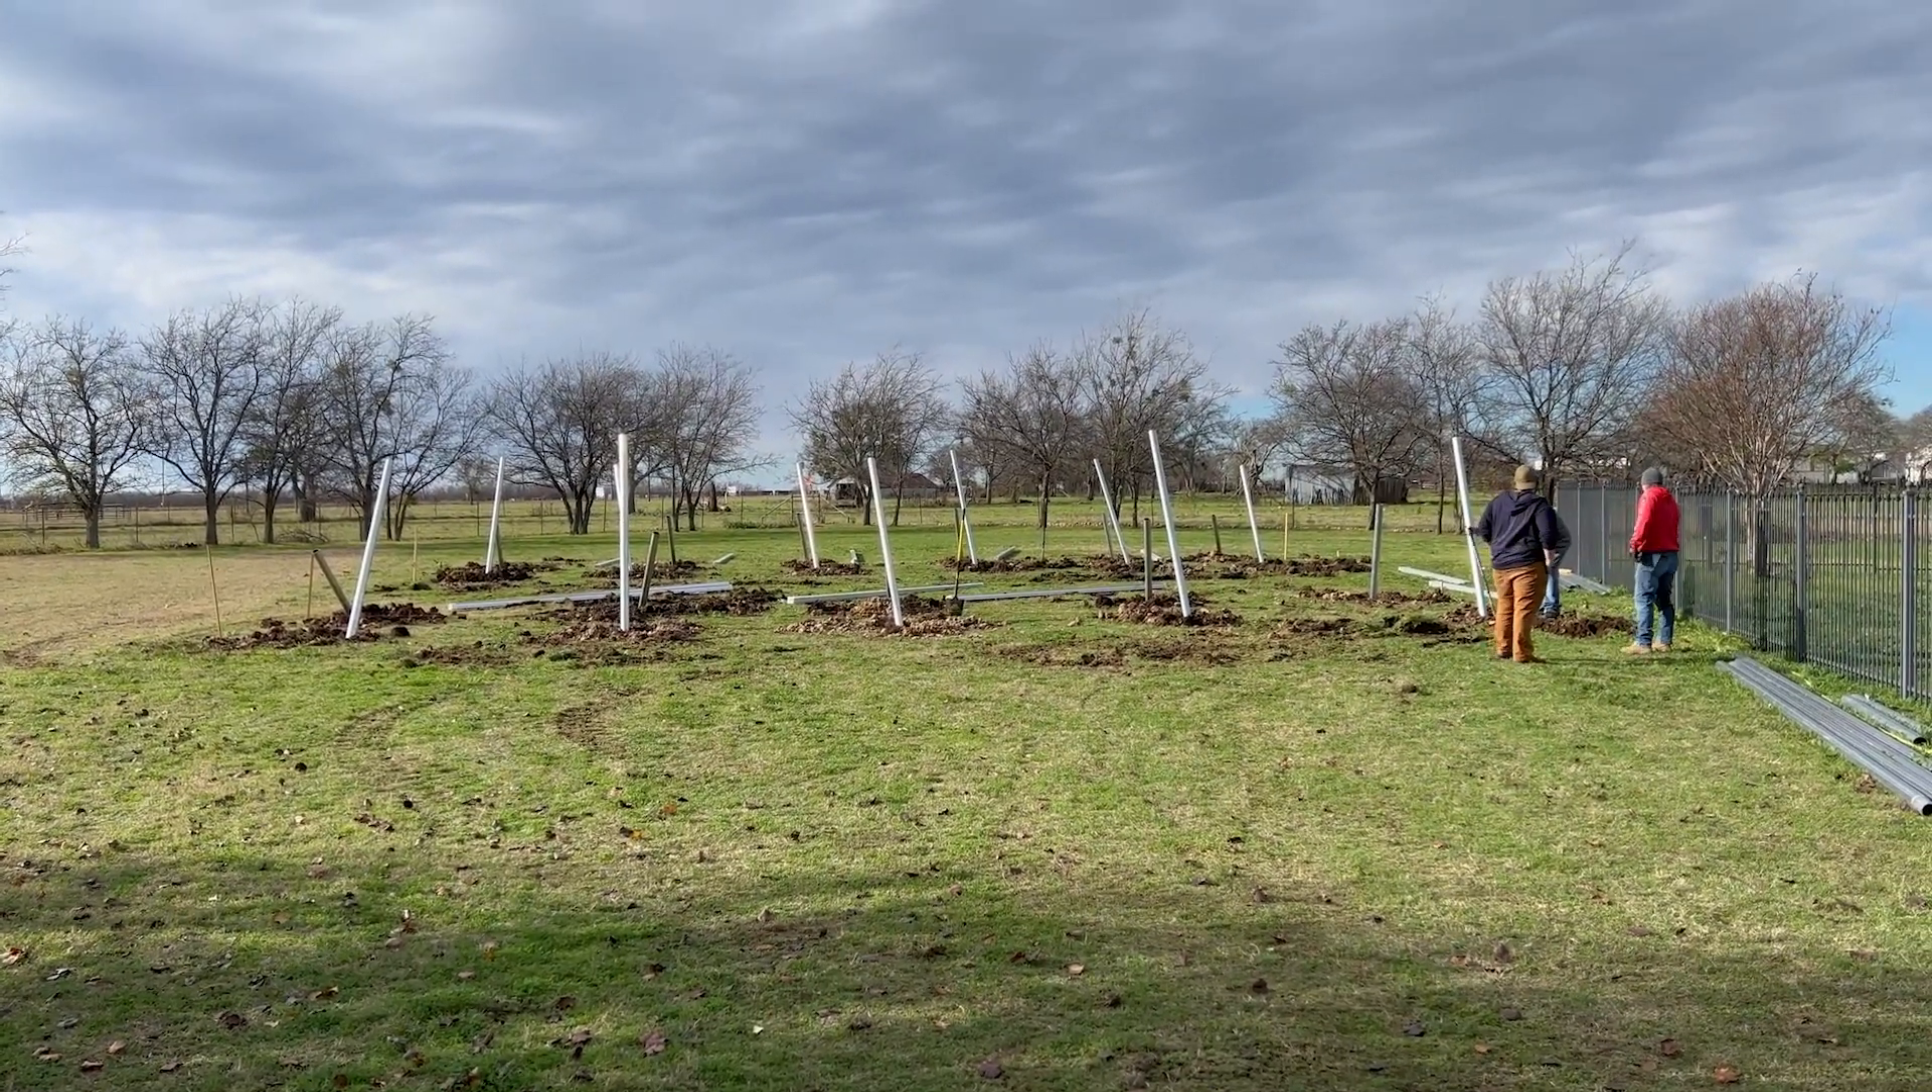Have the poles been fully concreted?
No.